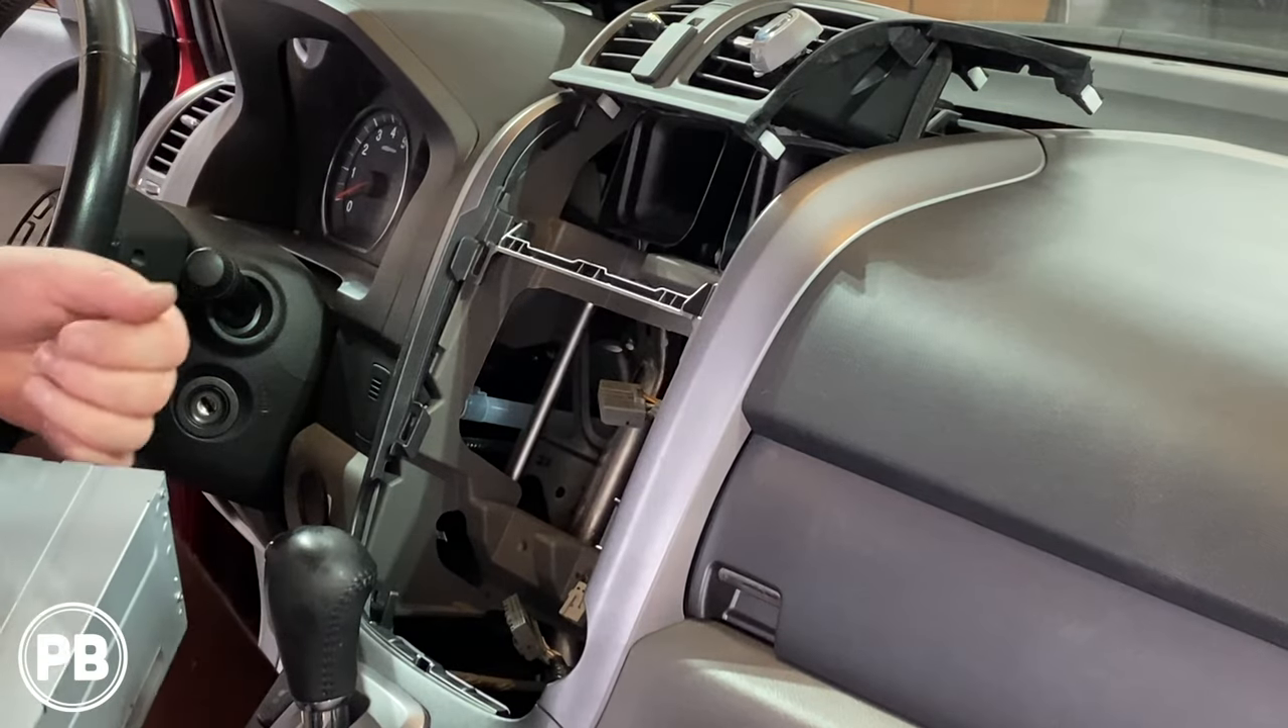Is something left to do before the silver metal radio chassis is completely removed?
No.